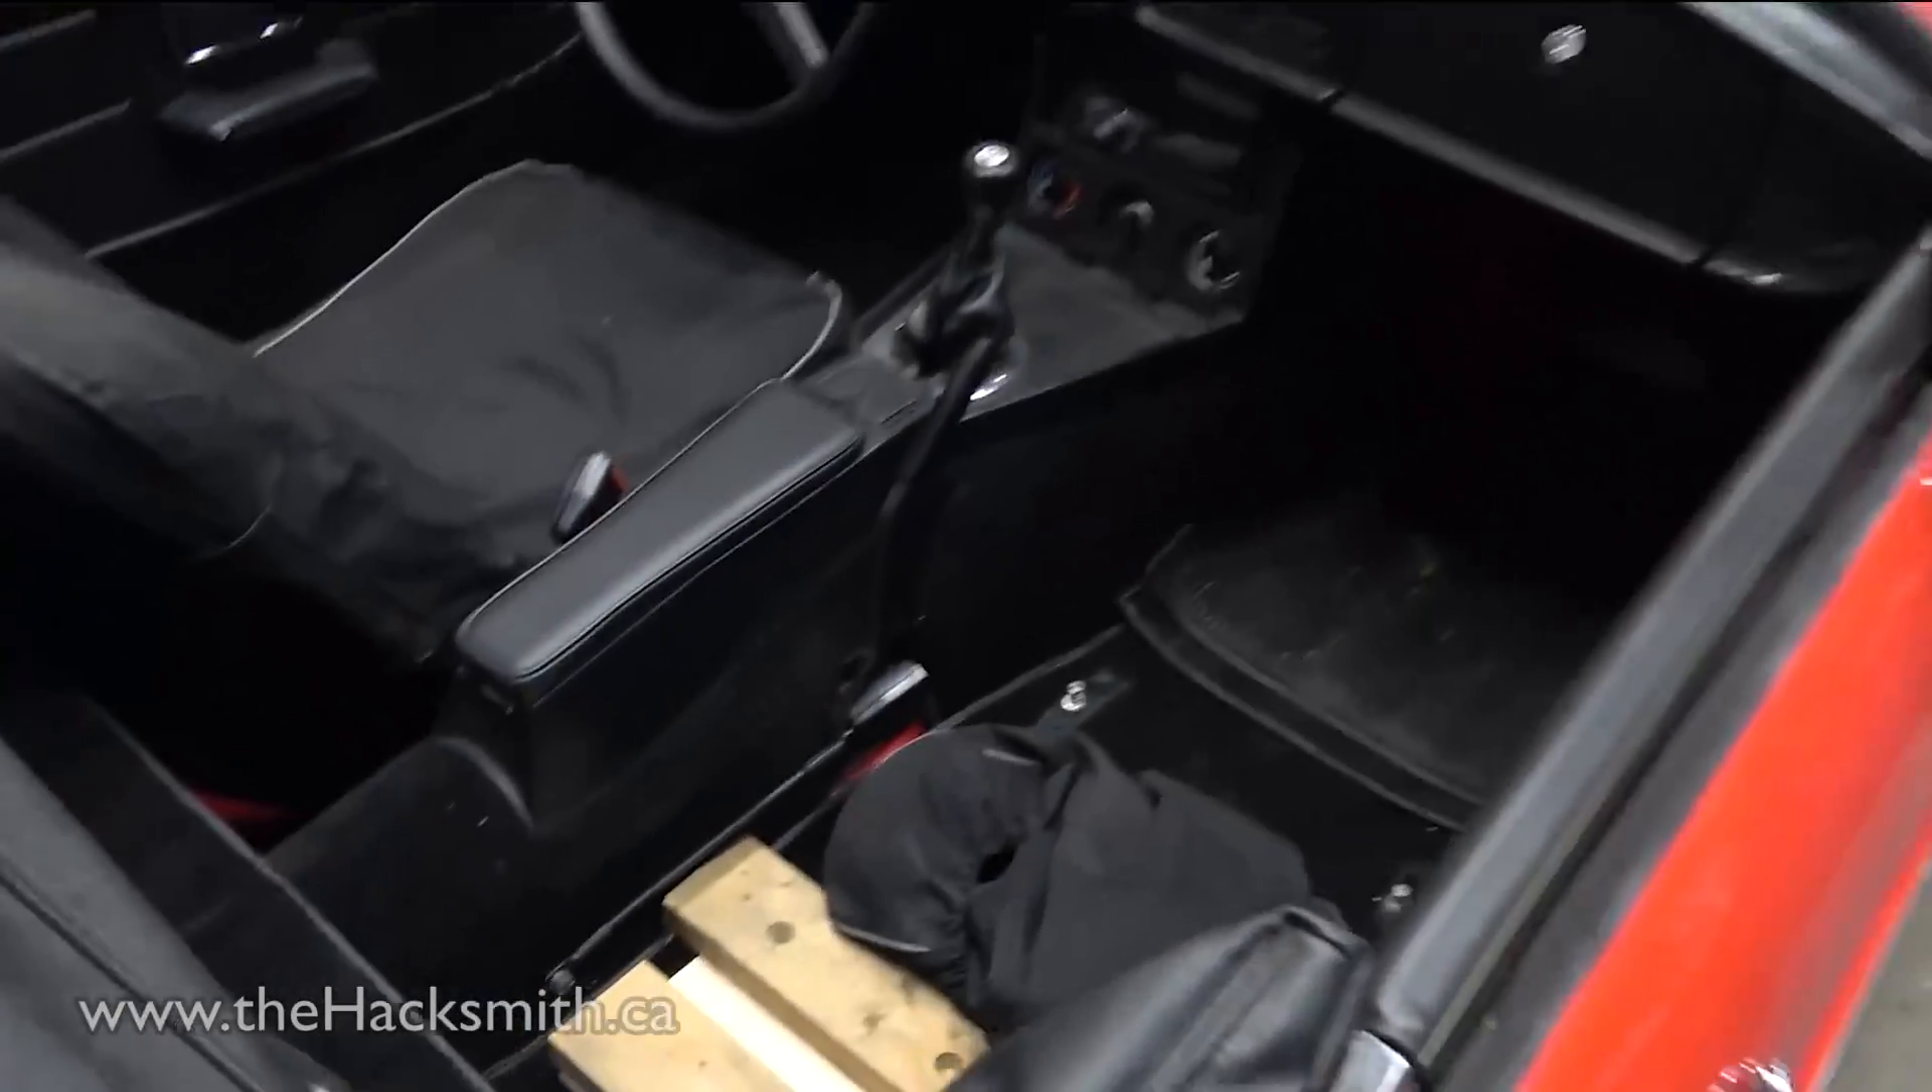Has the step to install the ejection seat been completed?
No.